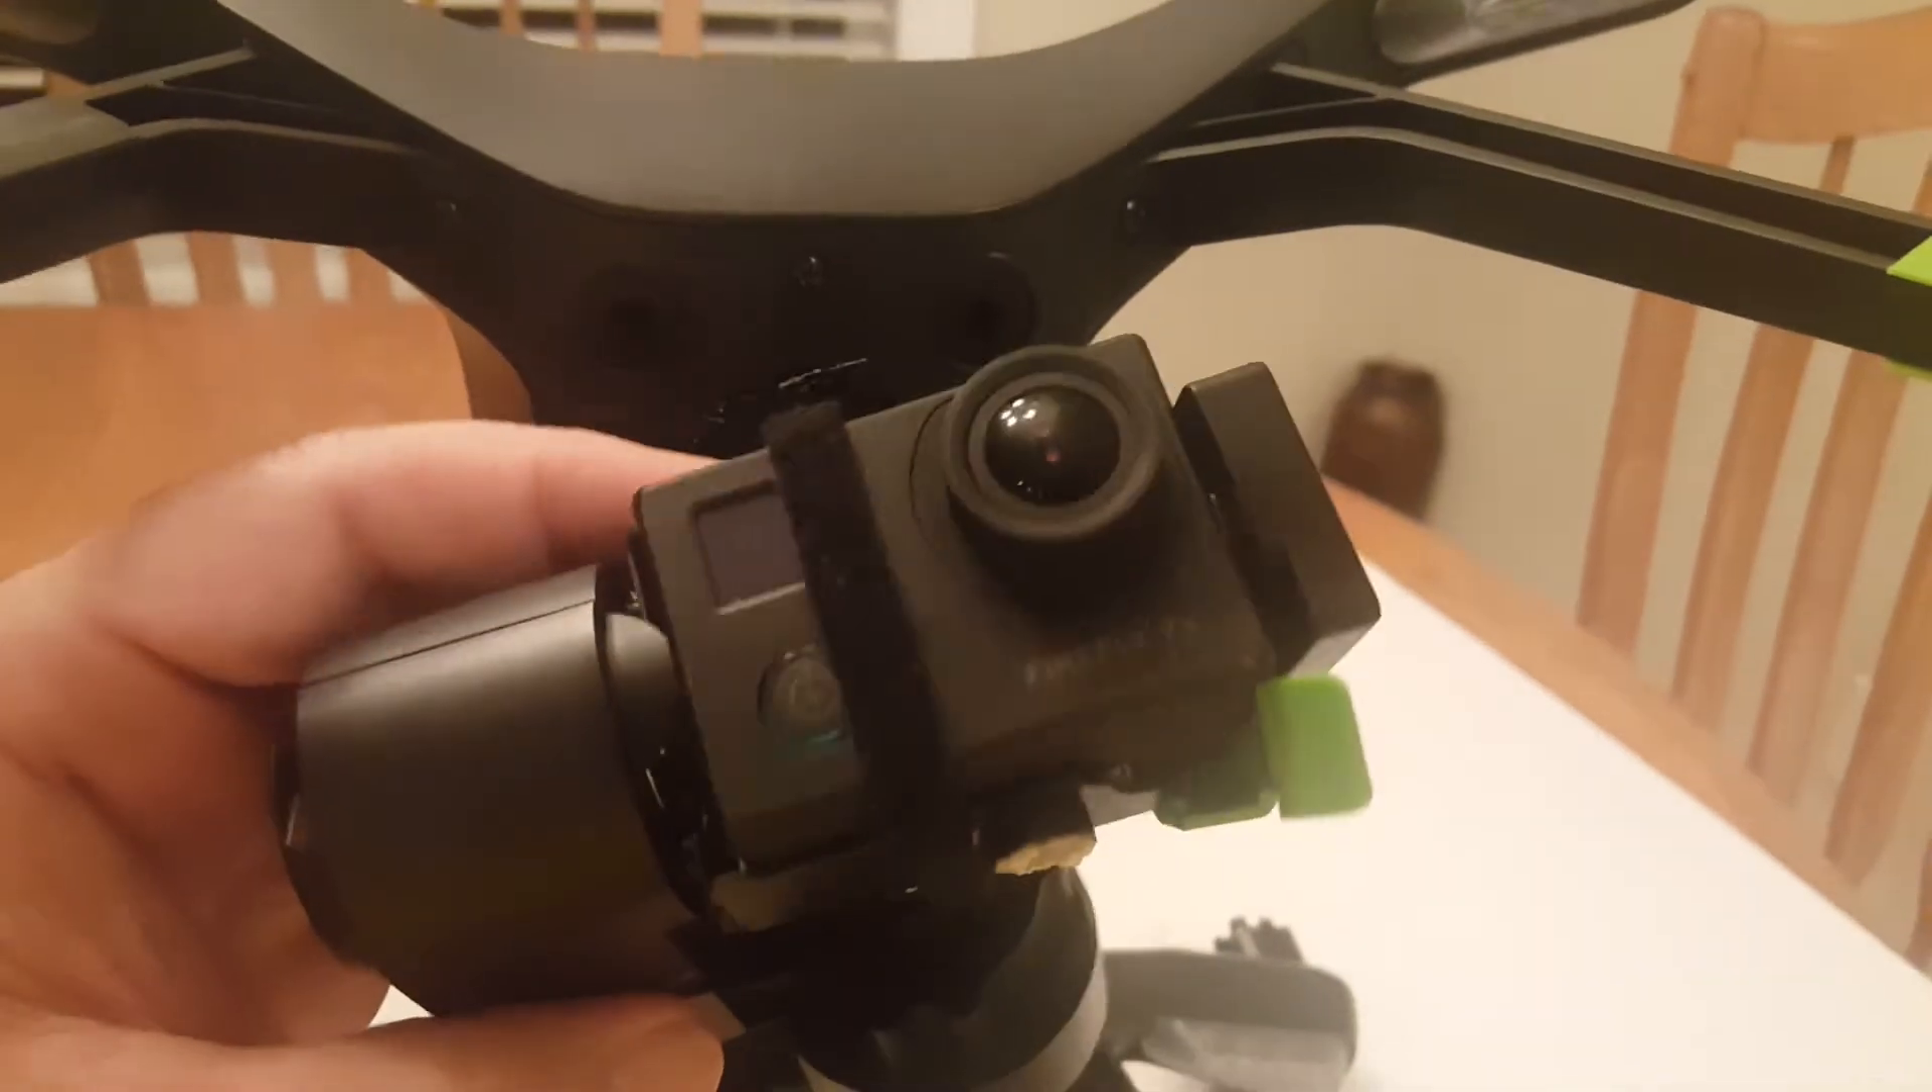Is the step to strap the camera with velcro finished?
Yes.